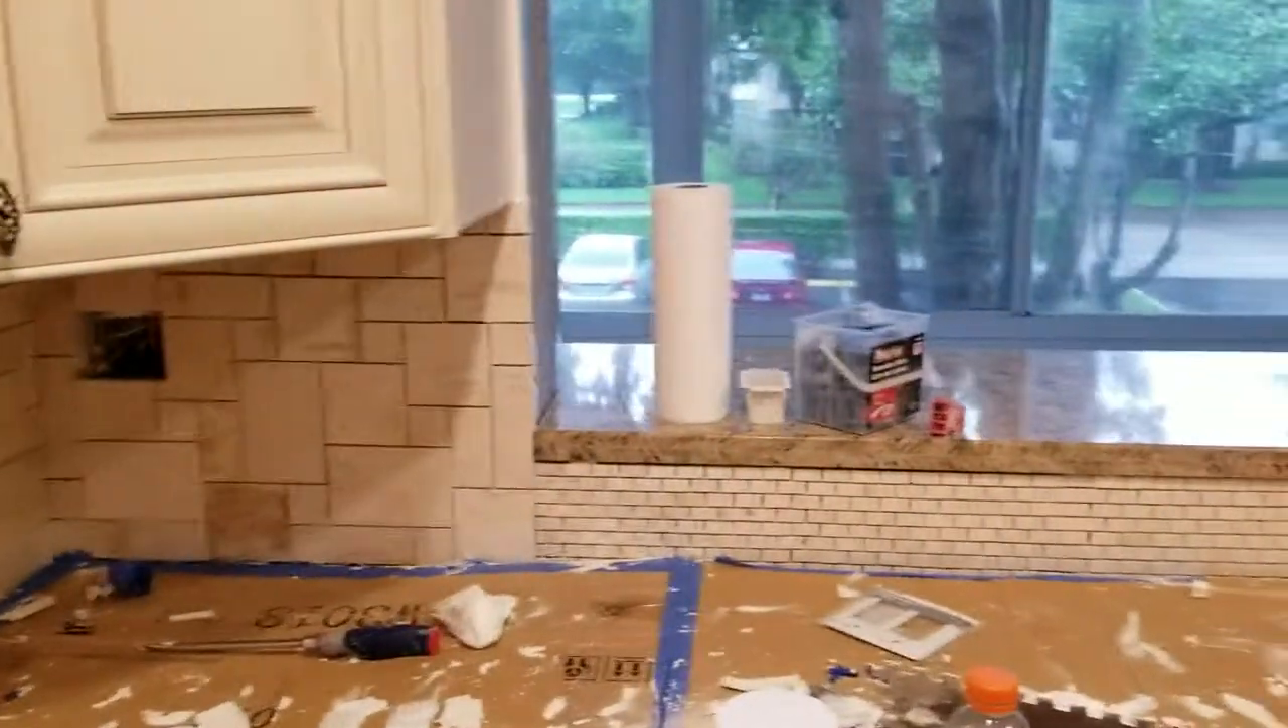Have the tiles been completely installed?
Yes.